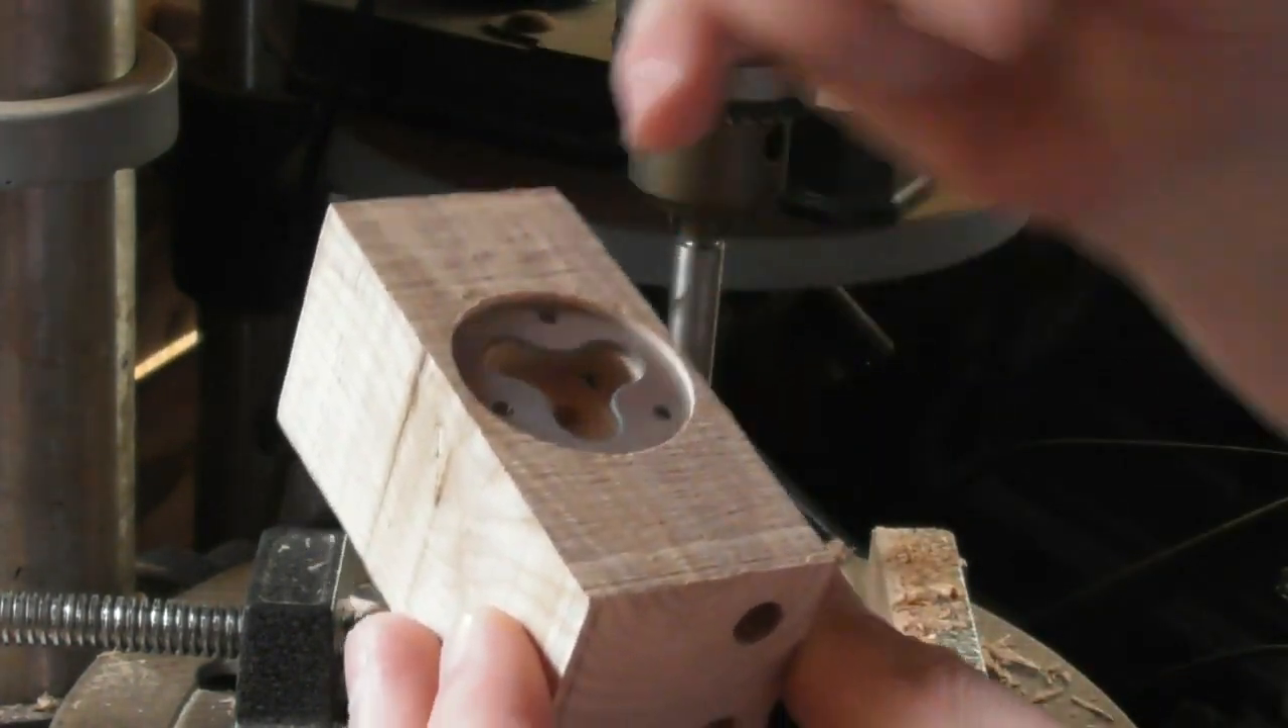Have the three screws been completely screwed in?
No.